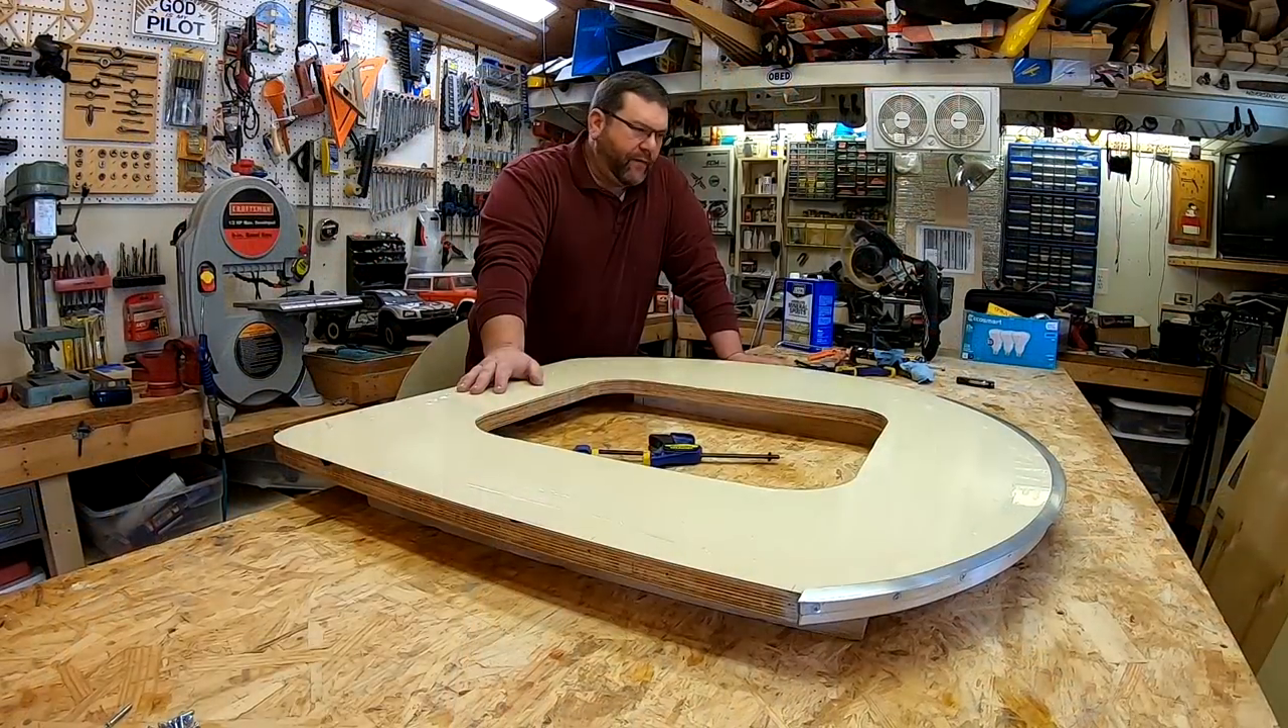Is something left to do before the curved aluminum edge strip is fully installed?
No.